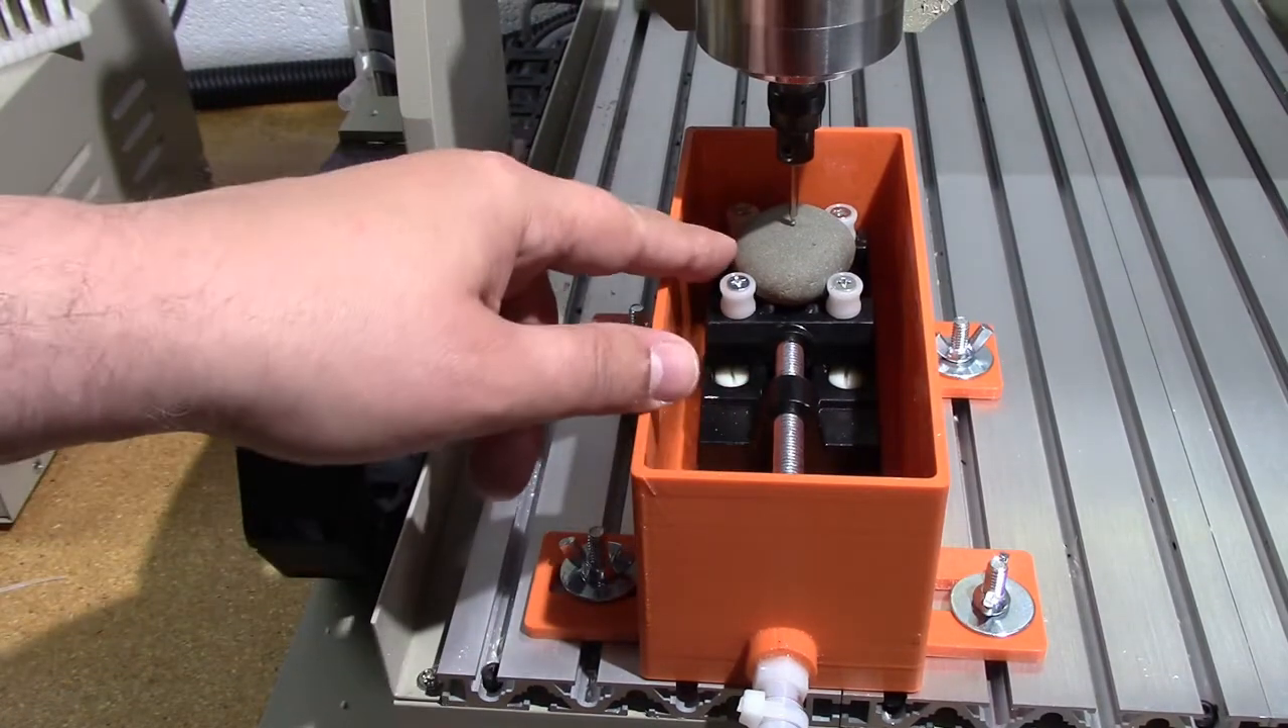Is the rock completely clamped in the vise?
Yes.